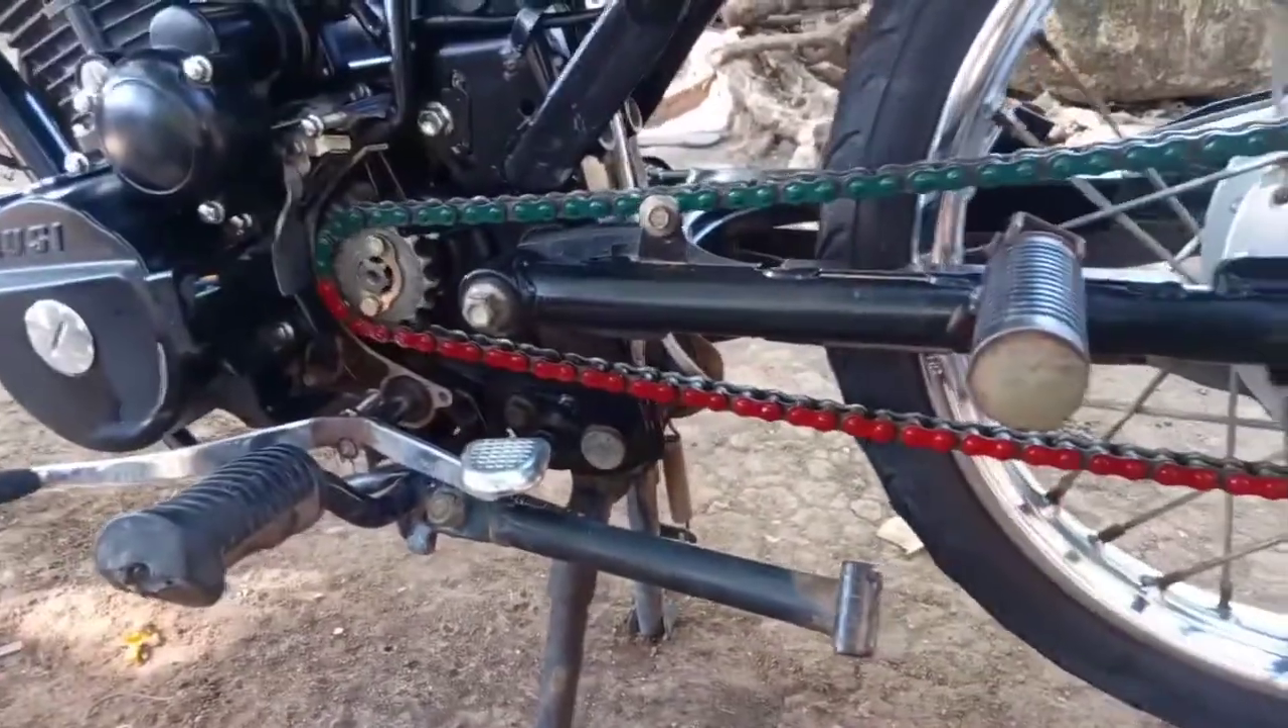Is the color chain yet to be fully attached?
No.